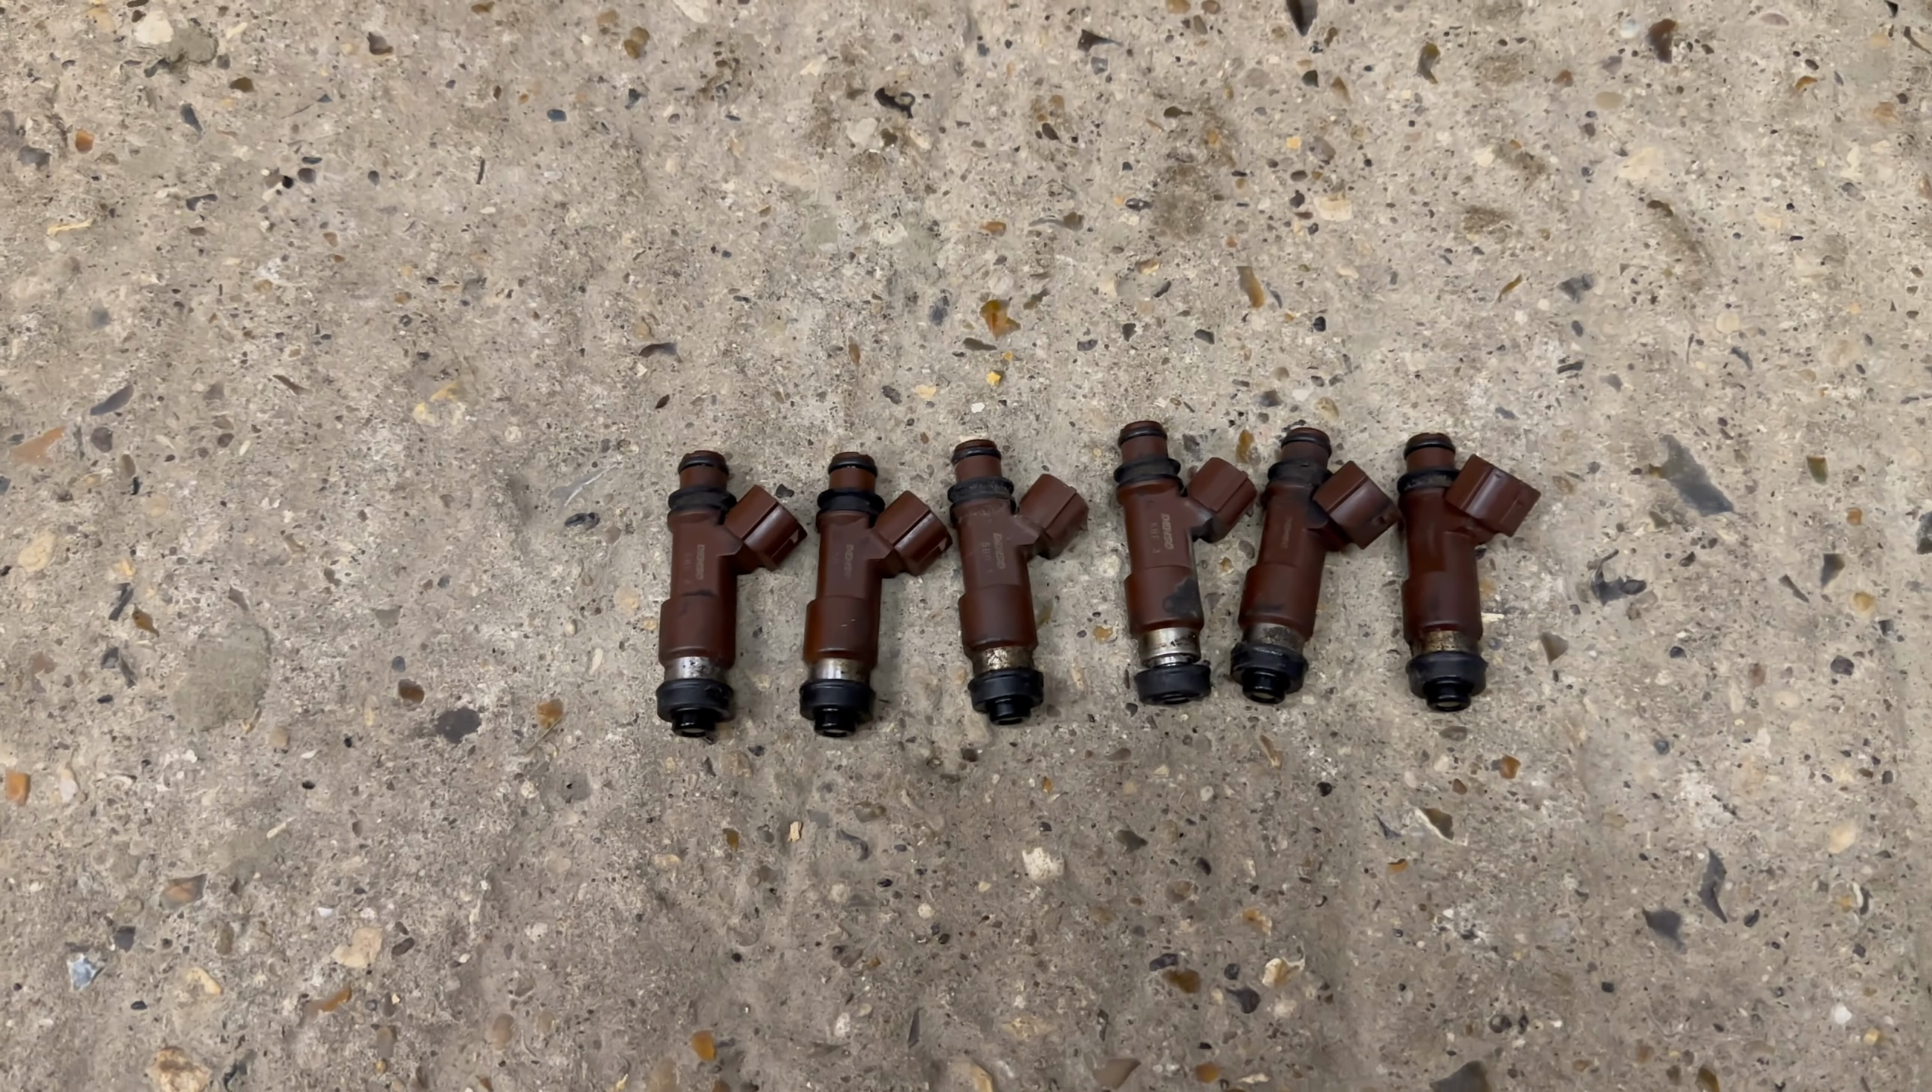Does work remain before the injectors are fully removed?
No.